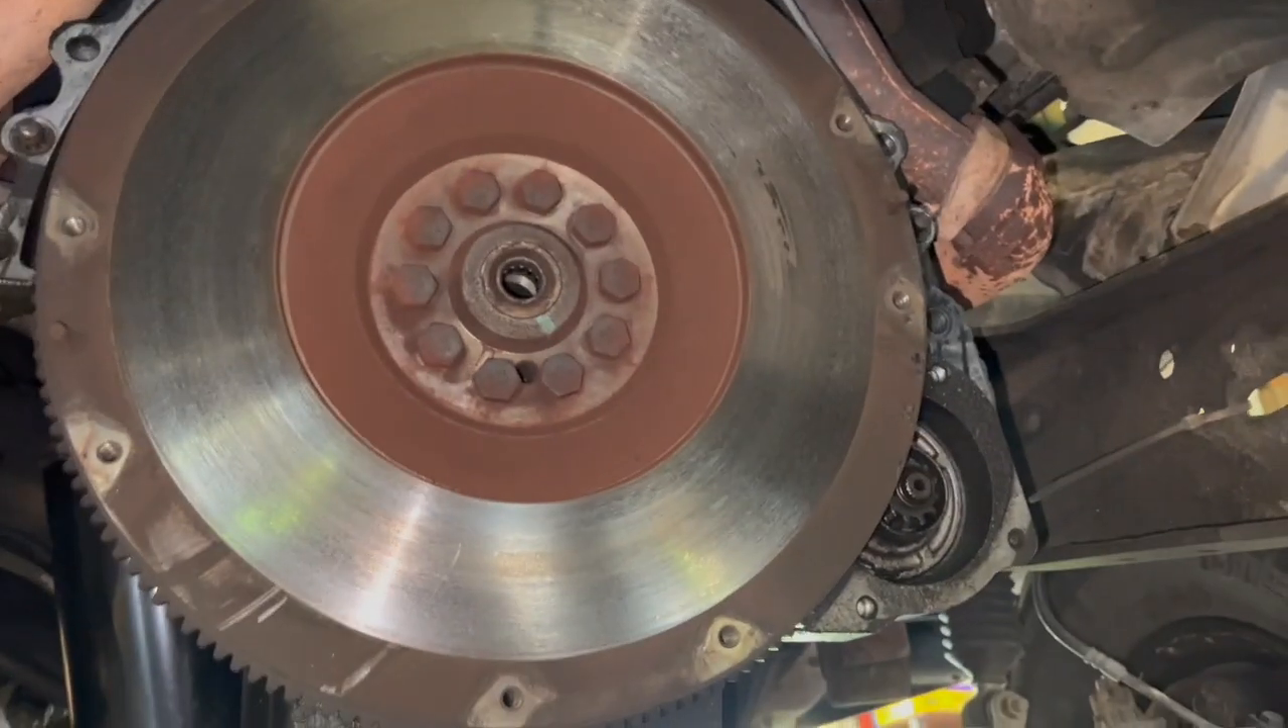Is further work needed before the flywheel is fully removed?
Yes.